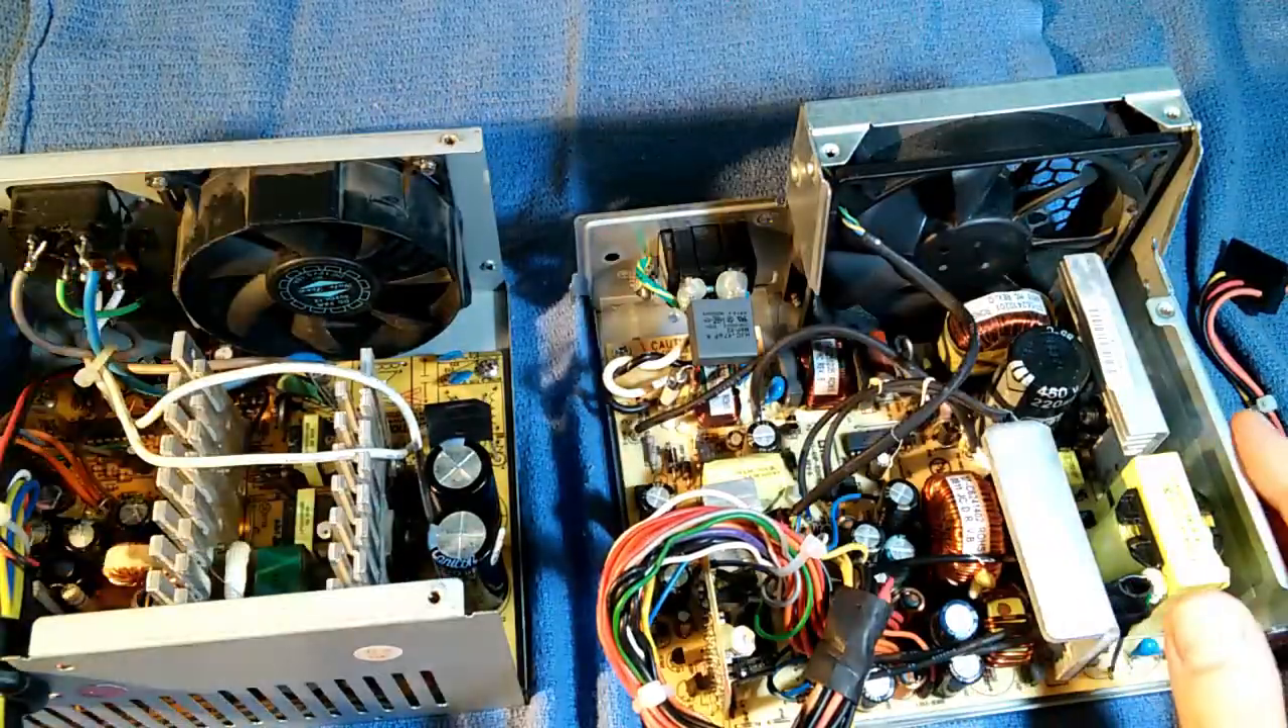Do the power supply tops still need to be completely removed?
No.